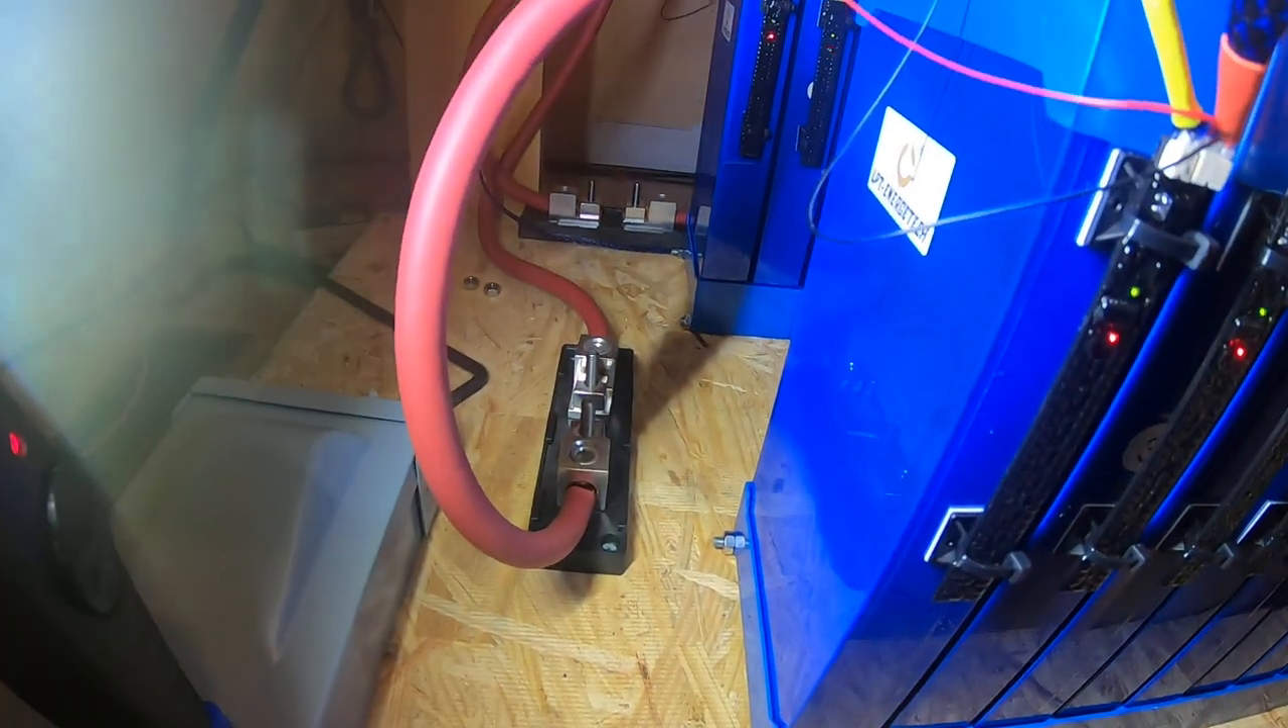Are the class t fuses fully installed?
No.